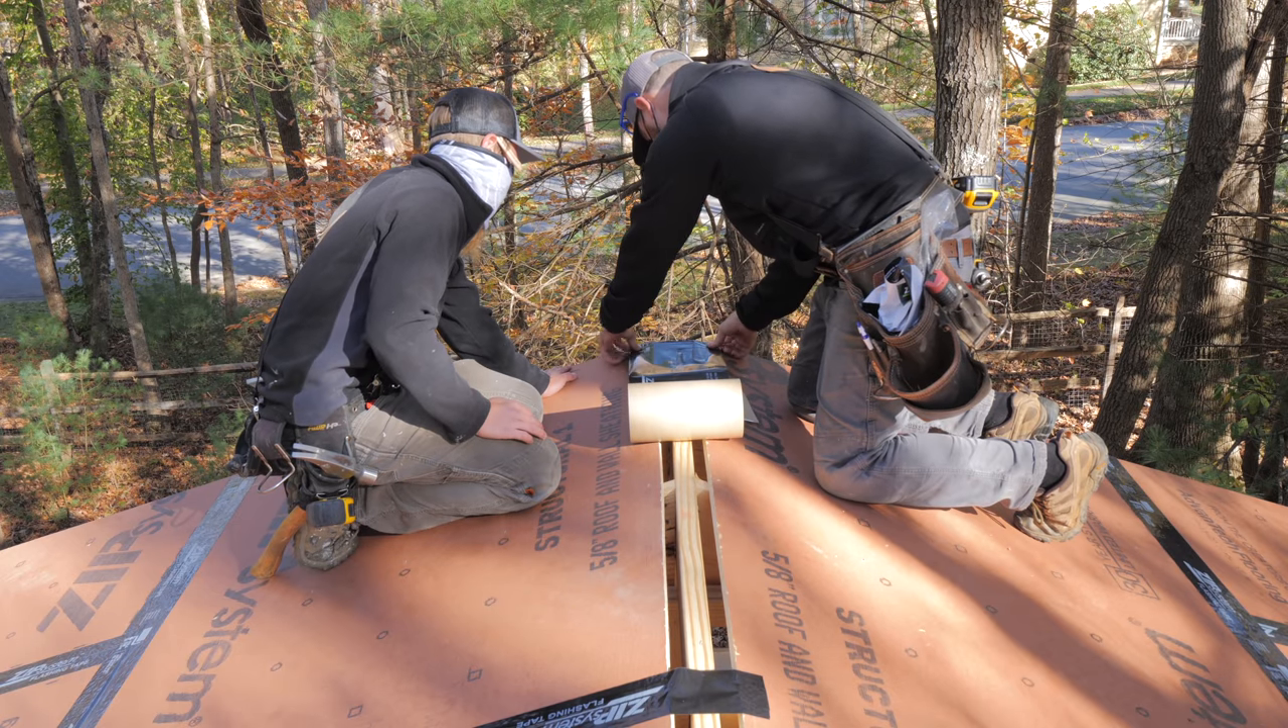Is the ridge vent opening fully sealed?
No.